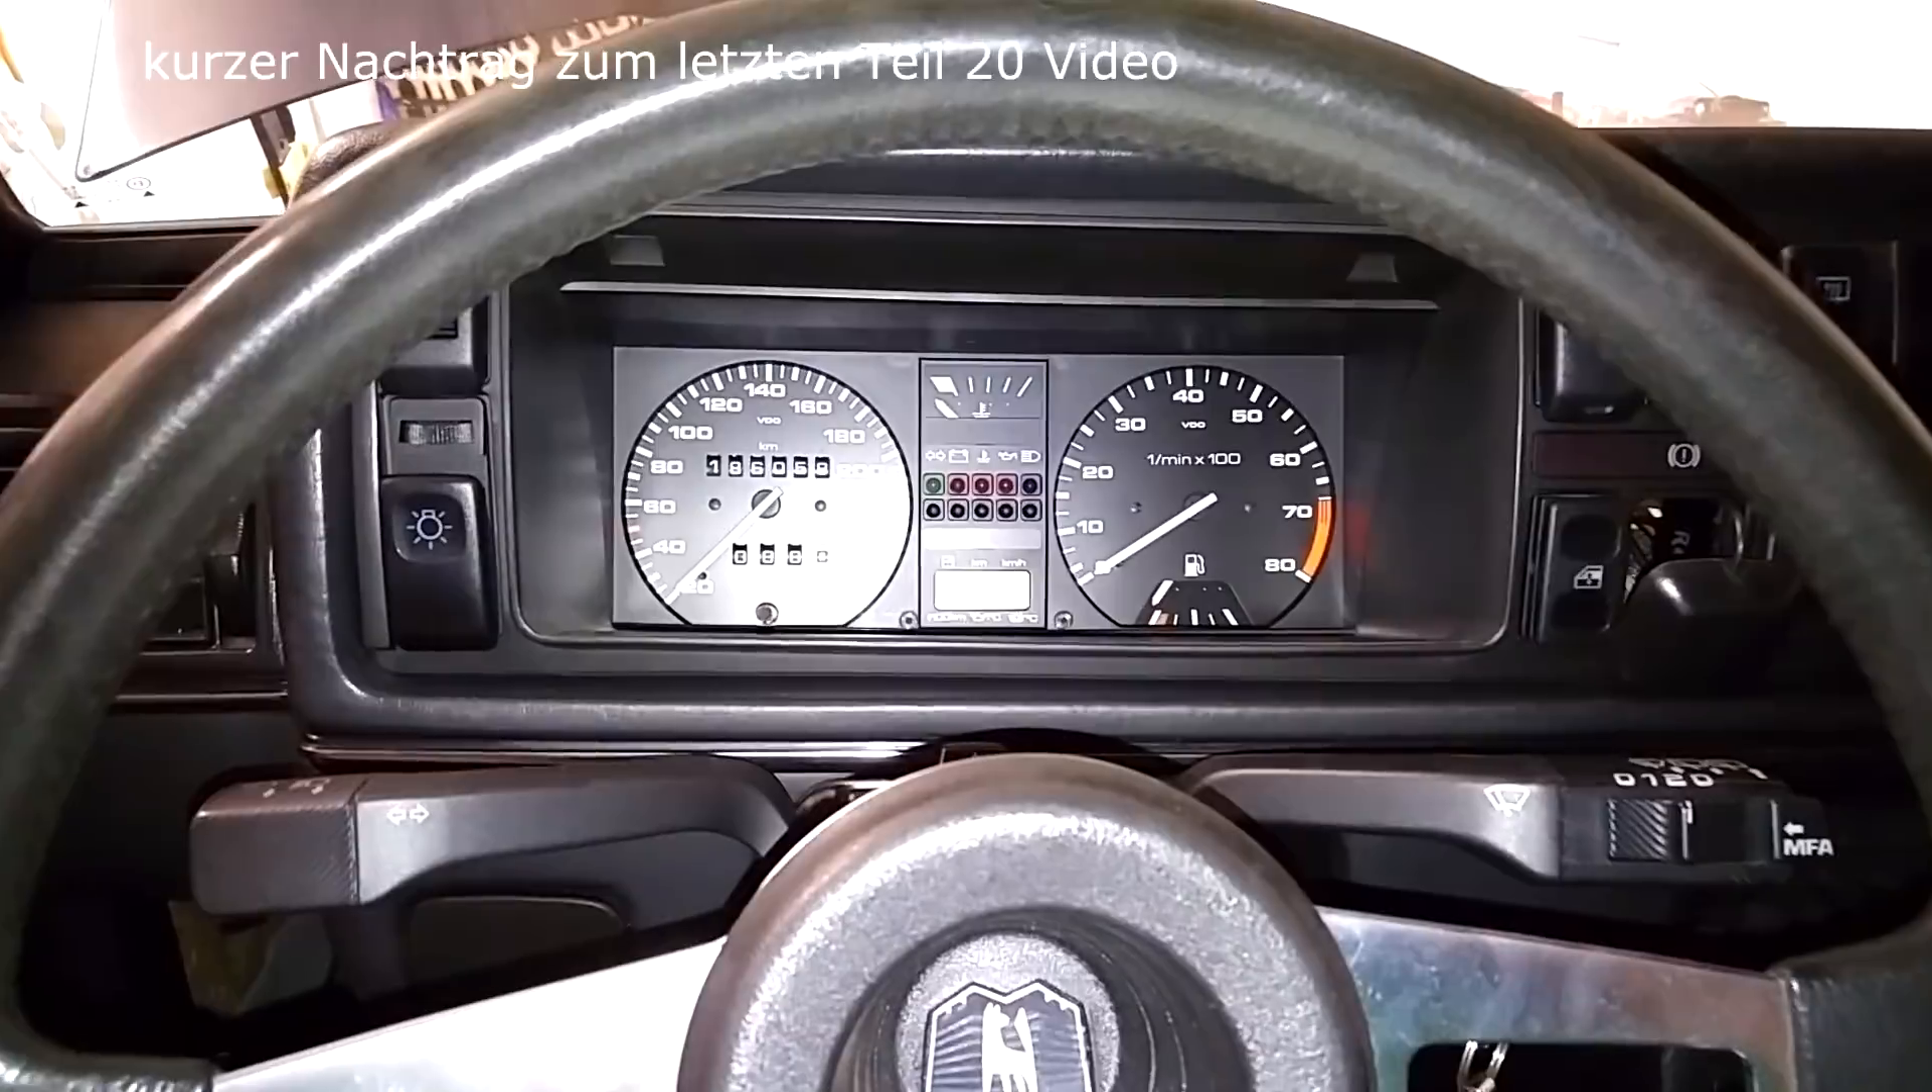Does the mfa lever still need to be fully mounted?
No.